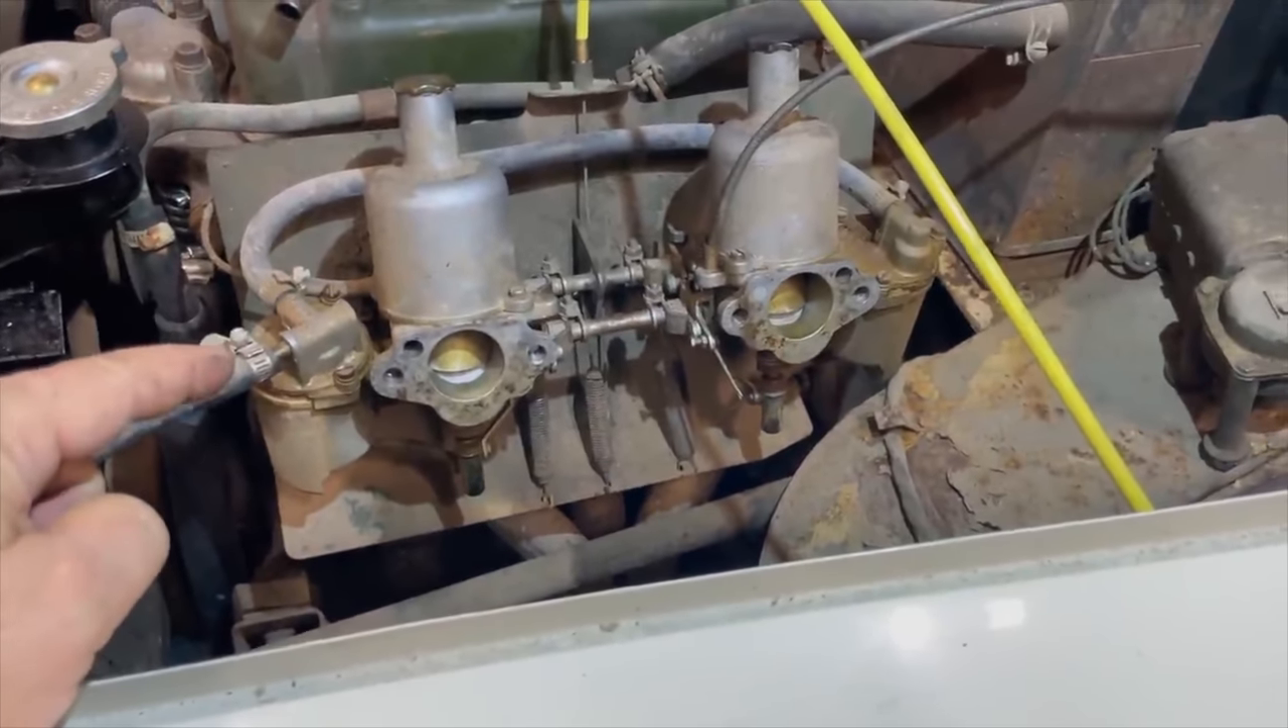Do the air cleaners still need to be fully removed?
No.